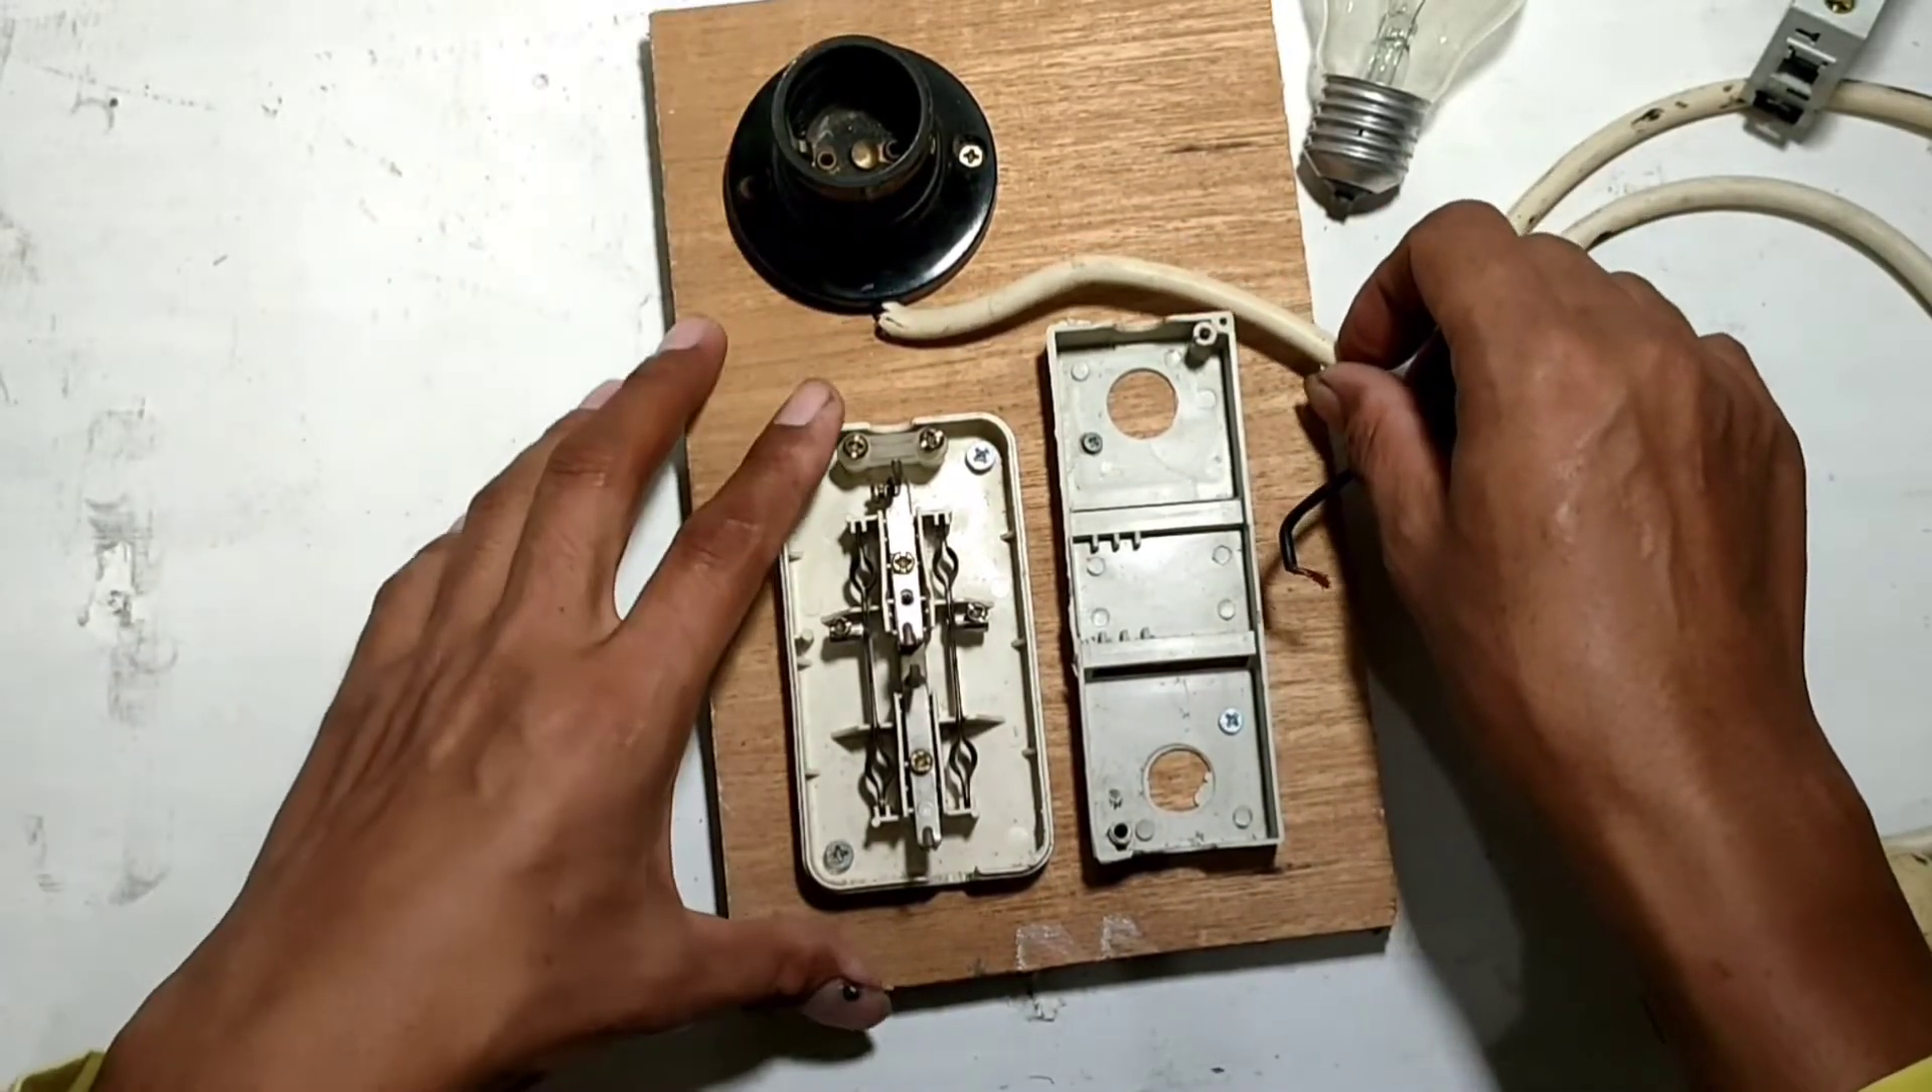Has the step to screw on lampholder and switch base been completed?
Yes.